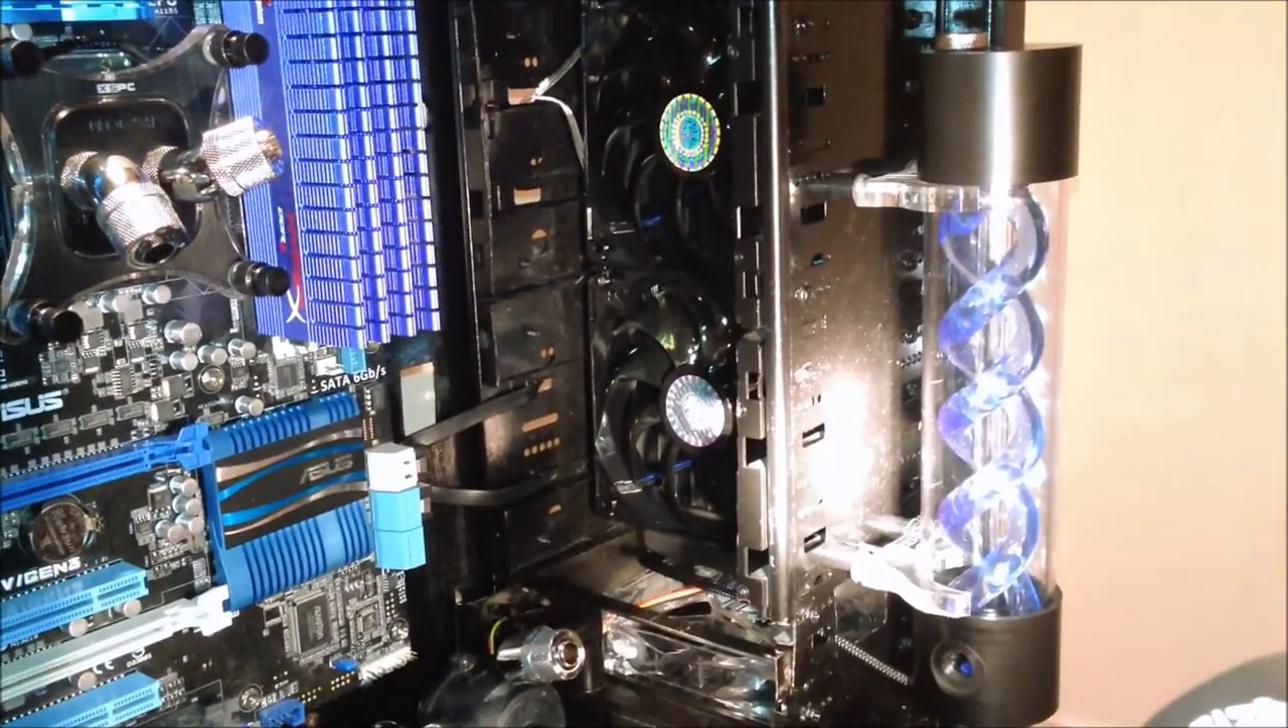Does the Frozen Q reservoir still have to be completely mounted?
No.